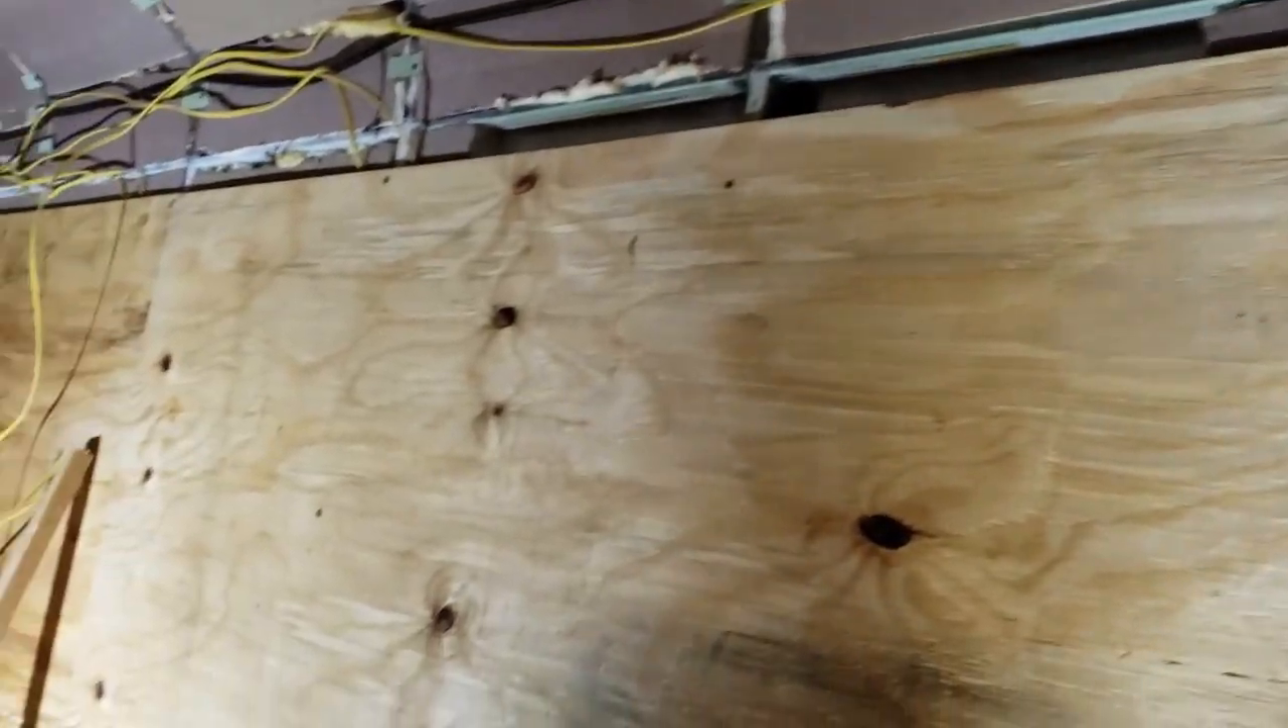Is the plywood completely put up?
Yes.